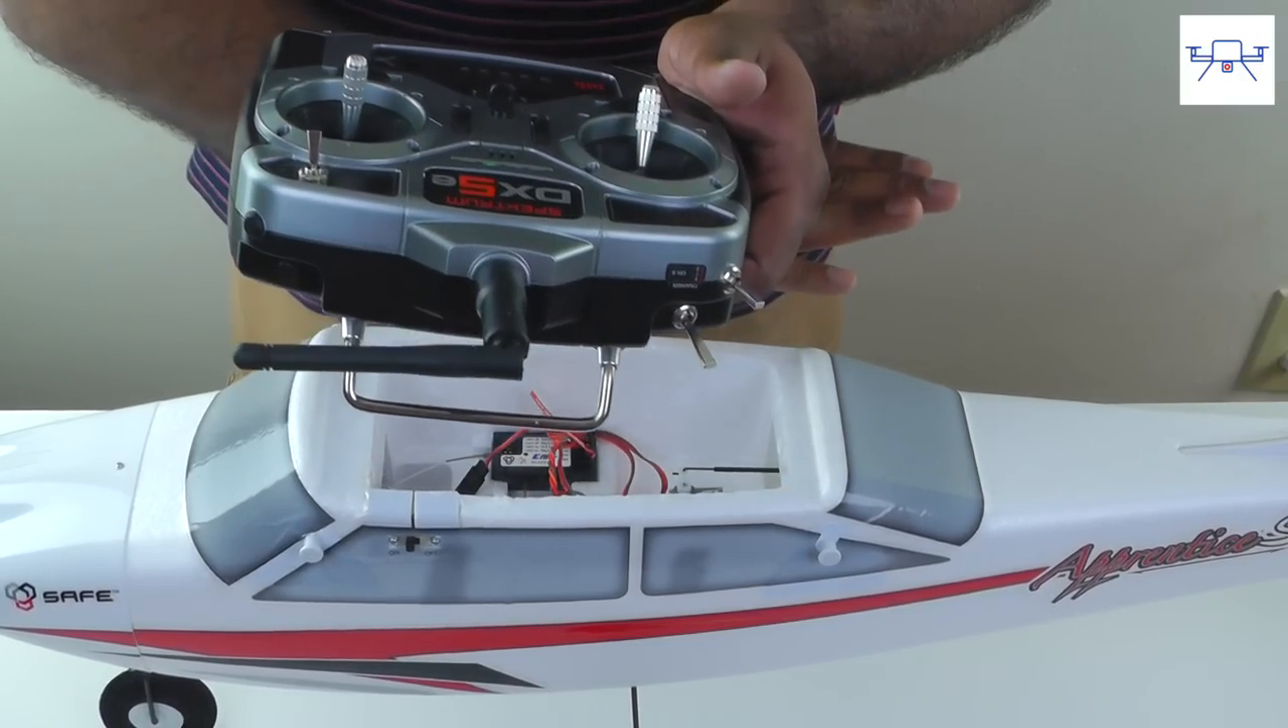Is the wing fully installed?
No.